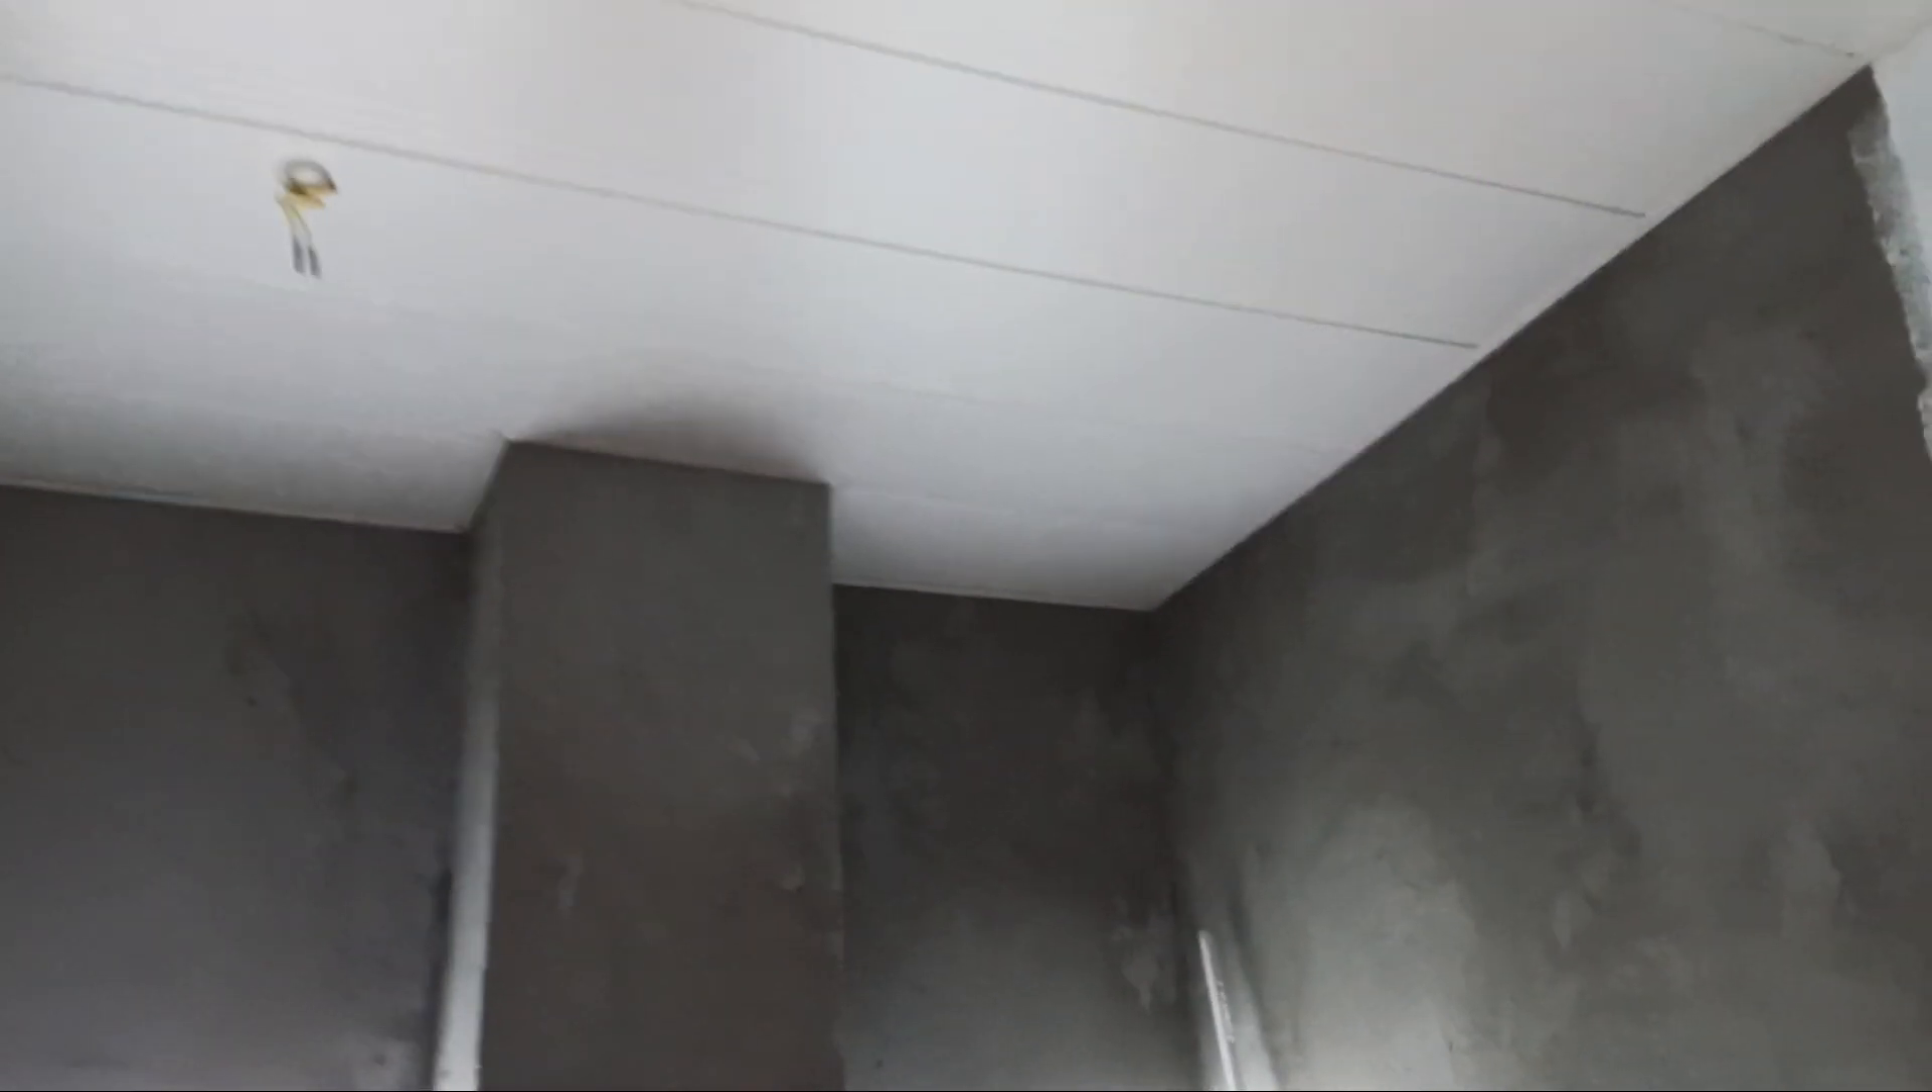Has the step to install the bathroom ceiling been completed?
Yes.